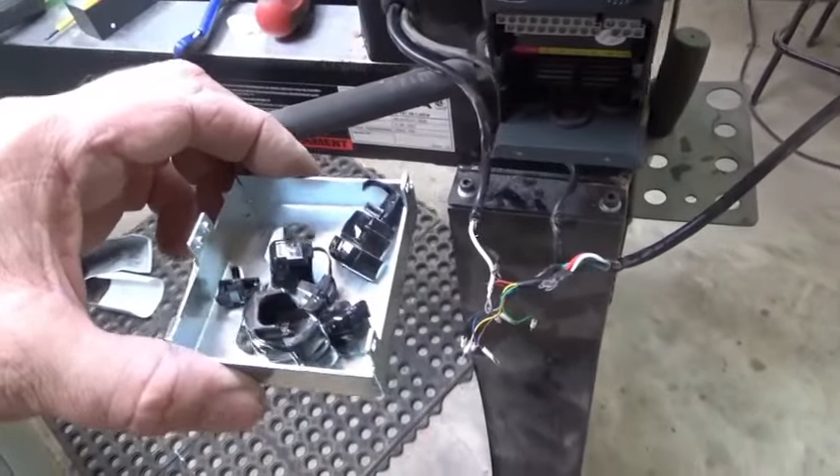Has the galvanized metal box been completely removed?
Yes.